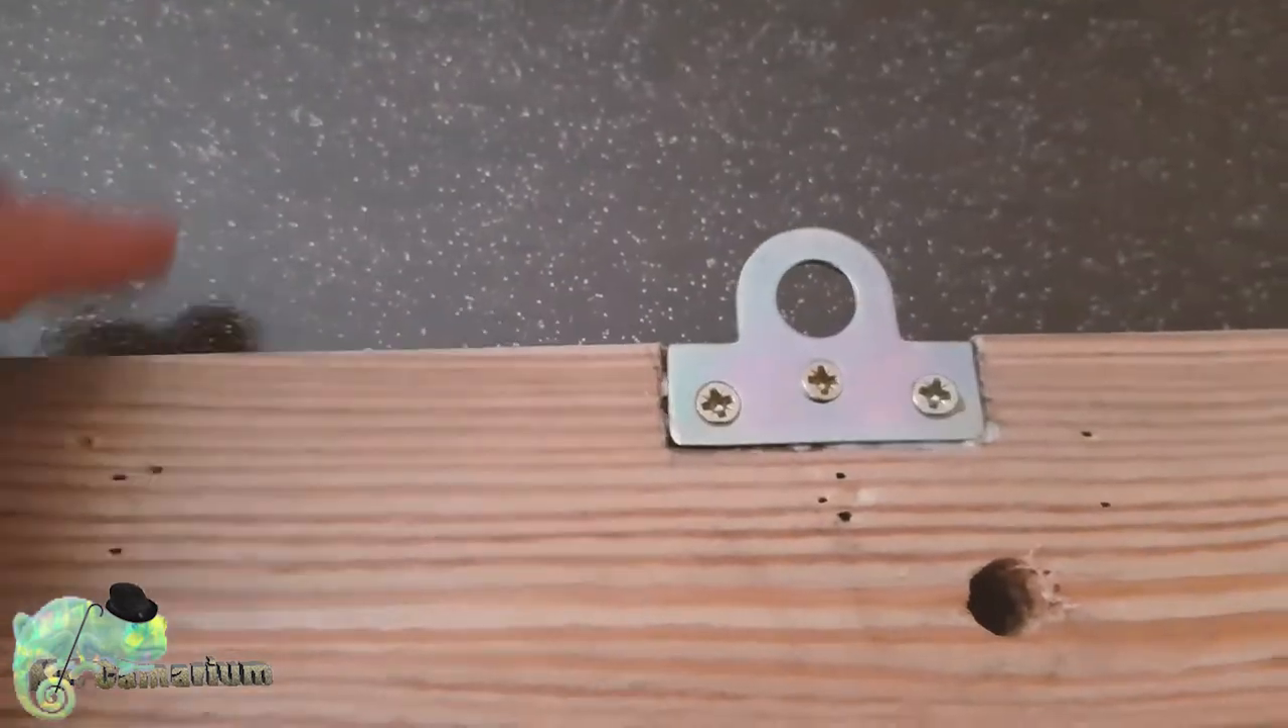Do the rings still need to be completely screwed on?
No.